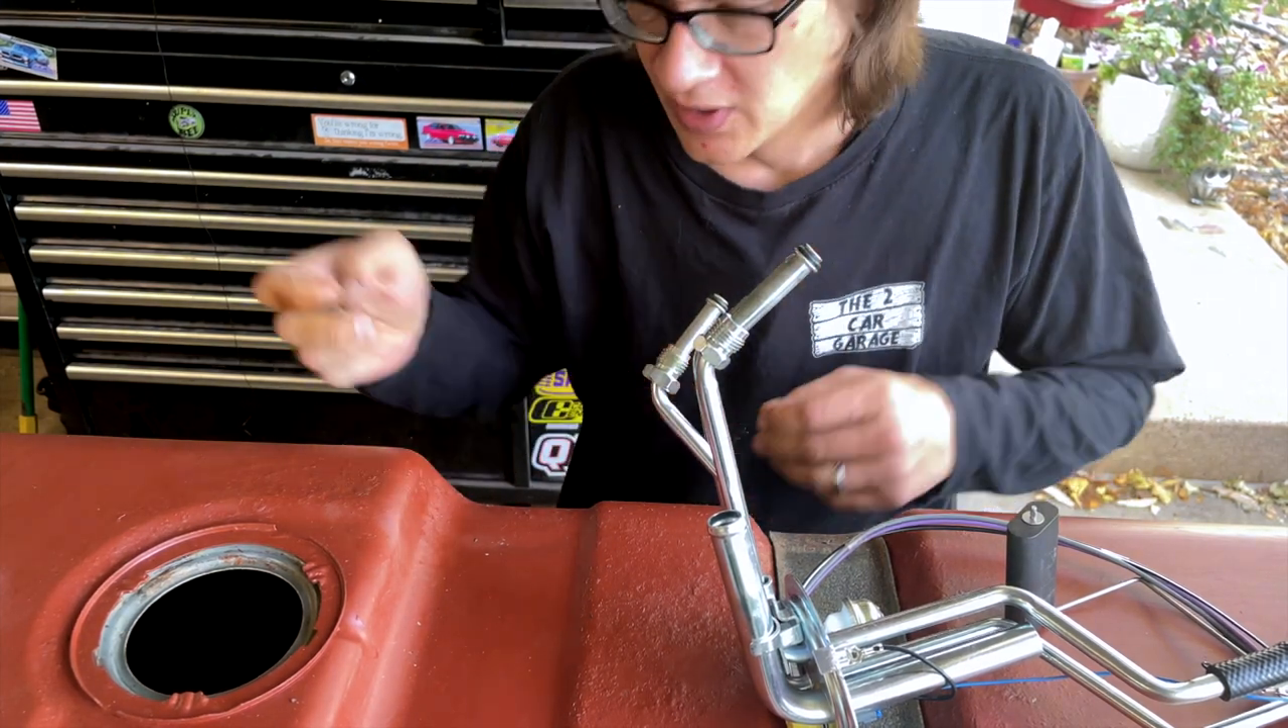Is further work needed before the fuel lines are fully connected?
Yes.